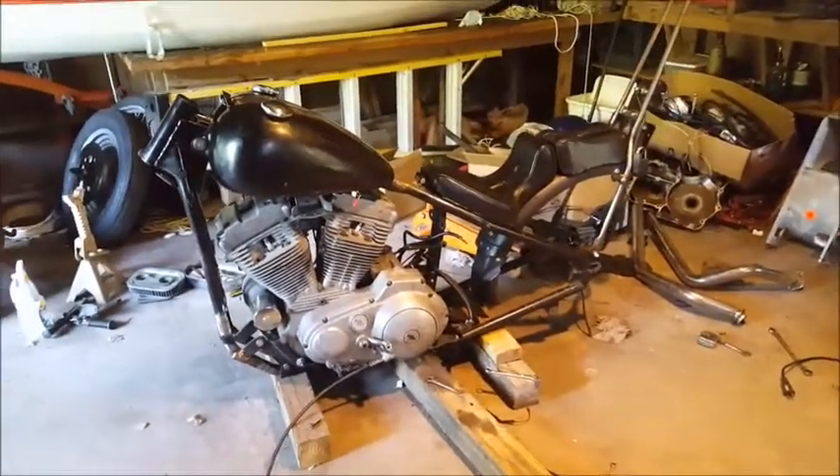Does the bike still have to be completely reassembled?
Yes.